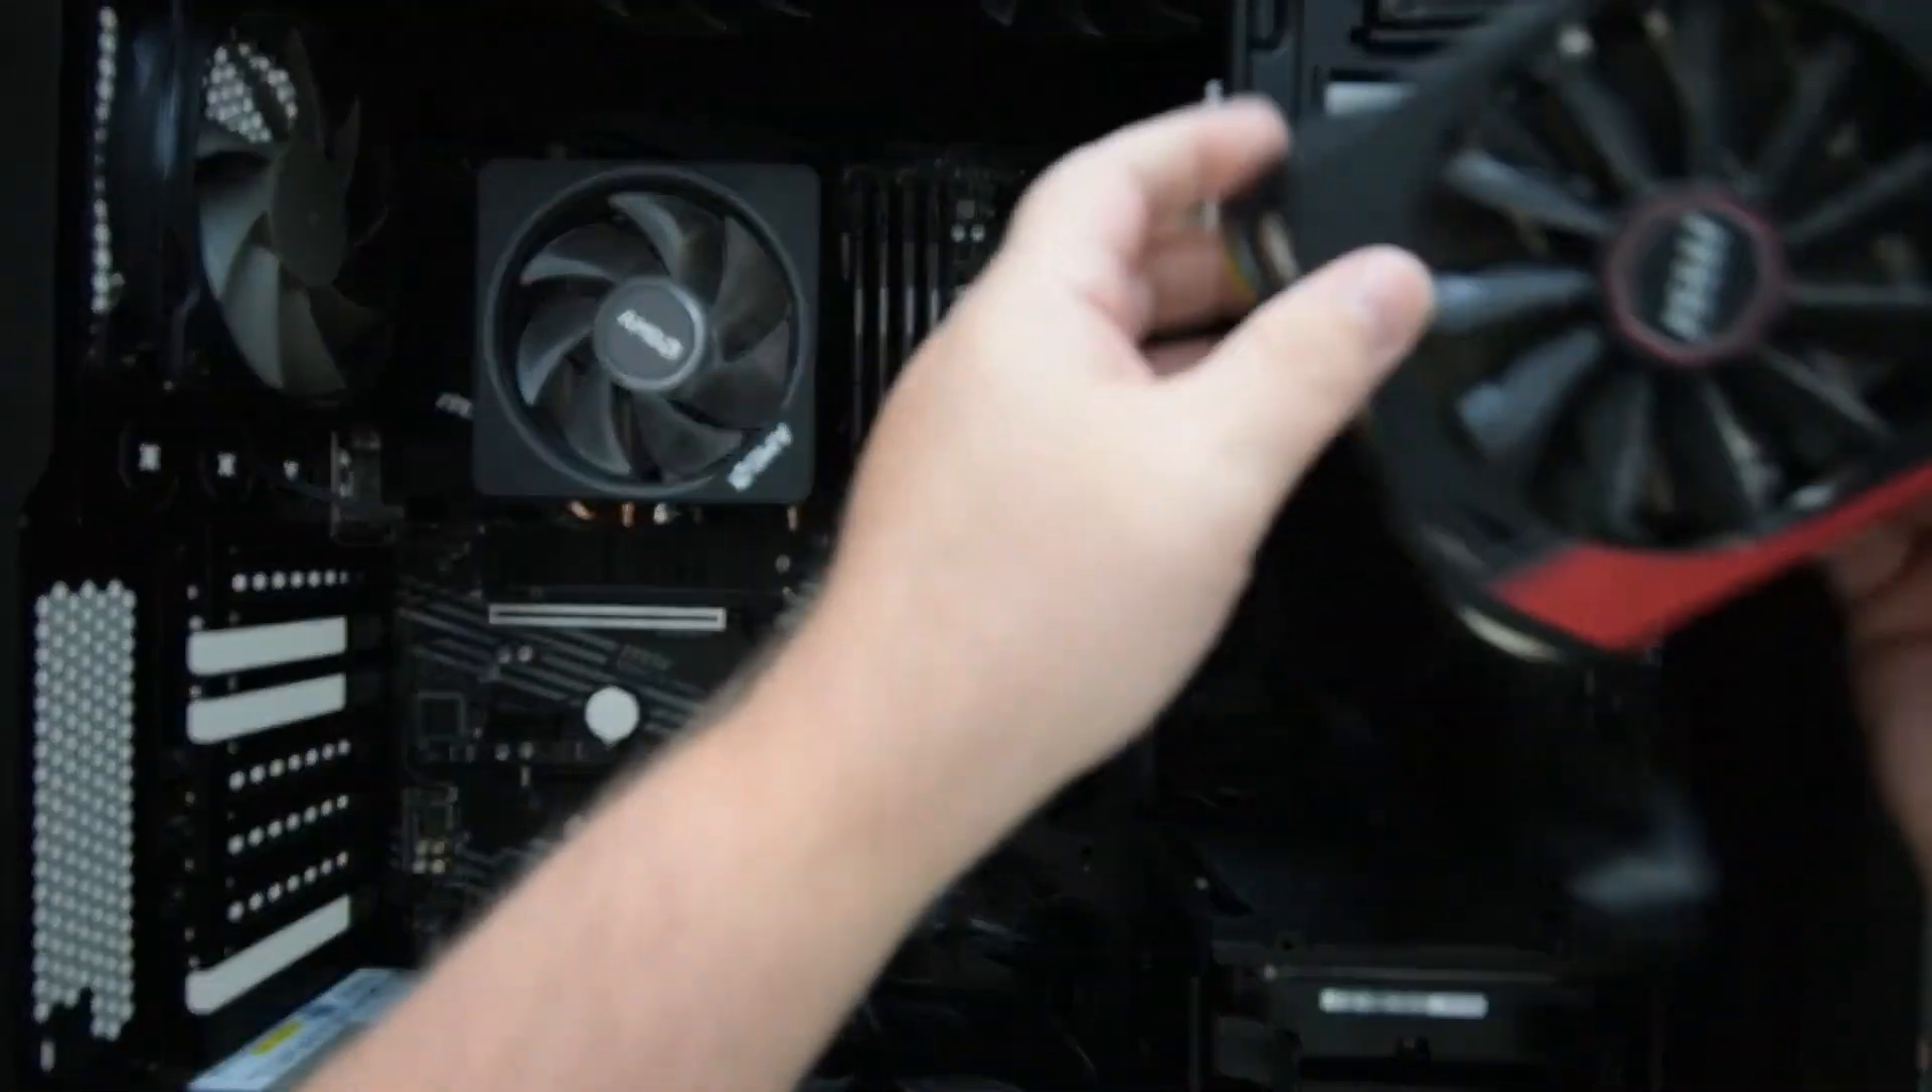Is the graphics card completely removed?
Yes.